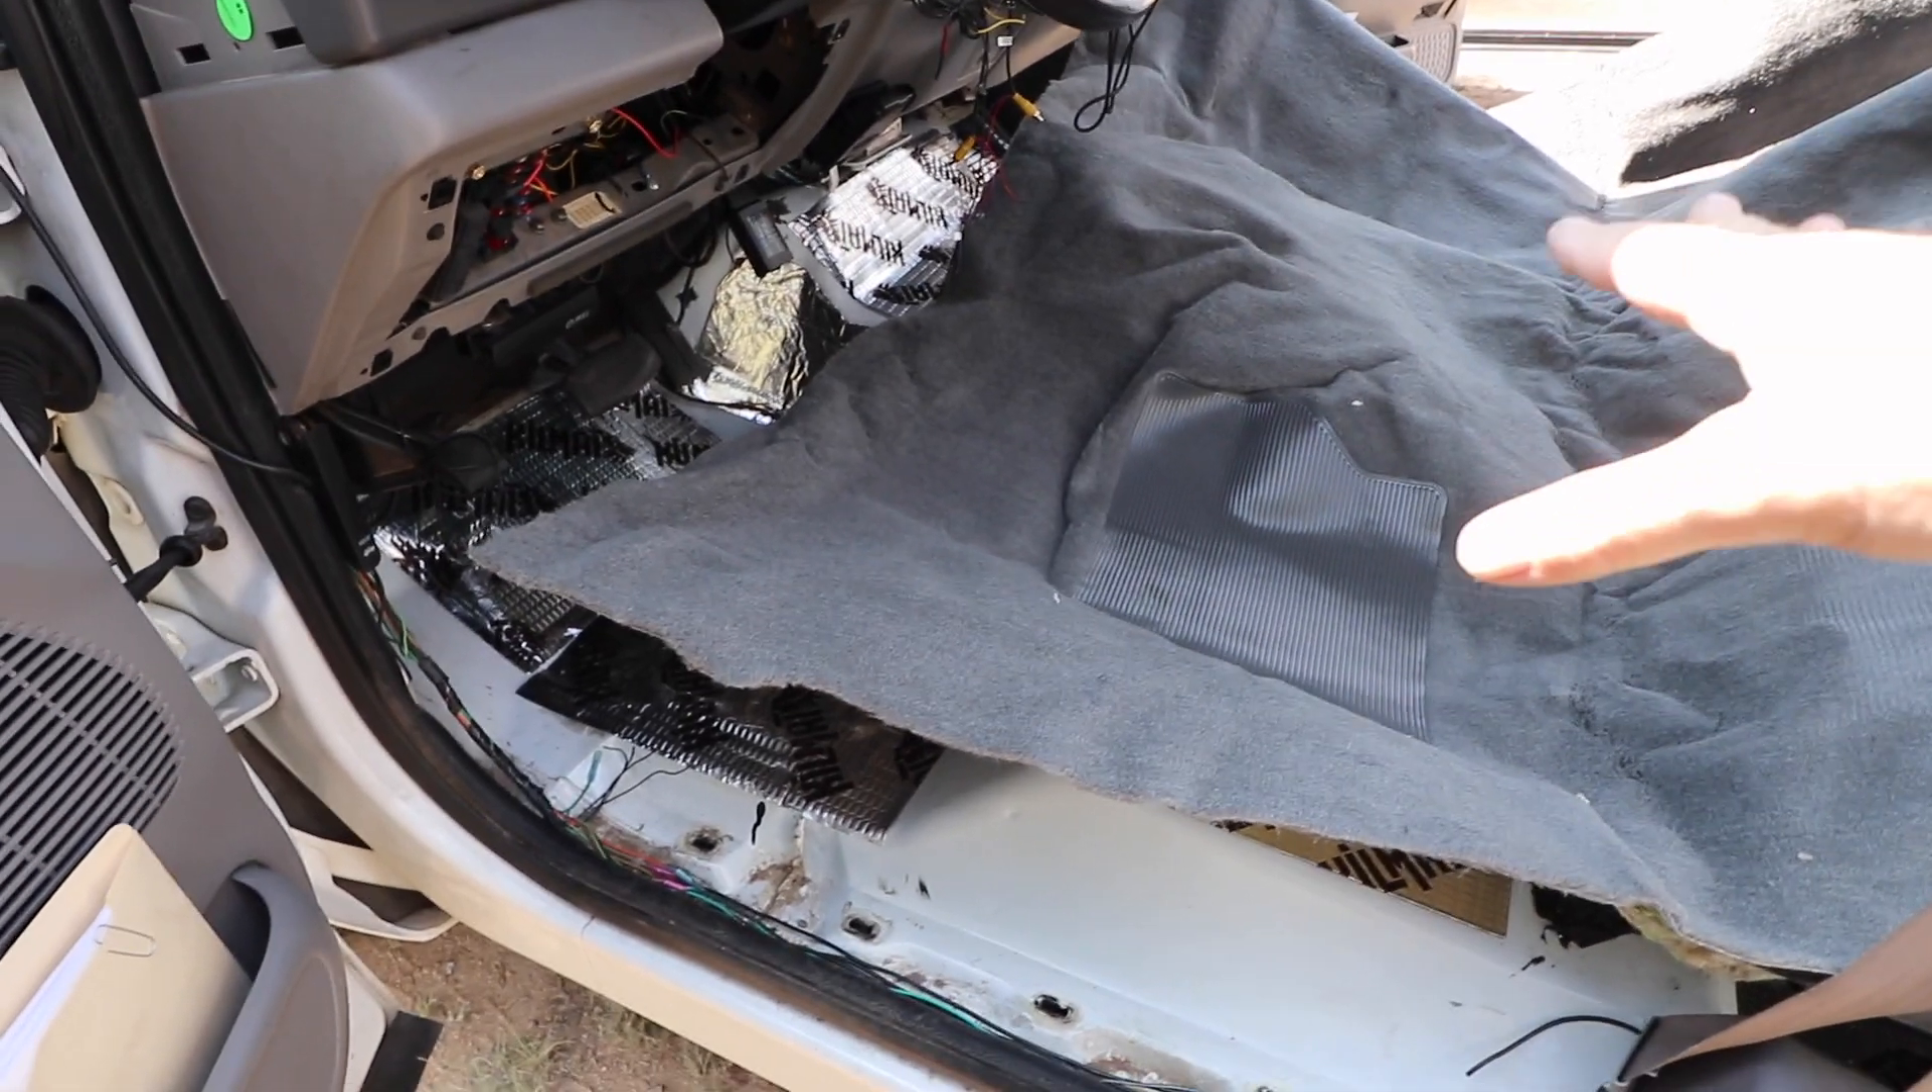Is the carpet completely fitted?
No.